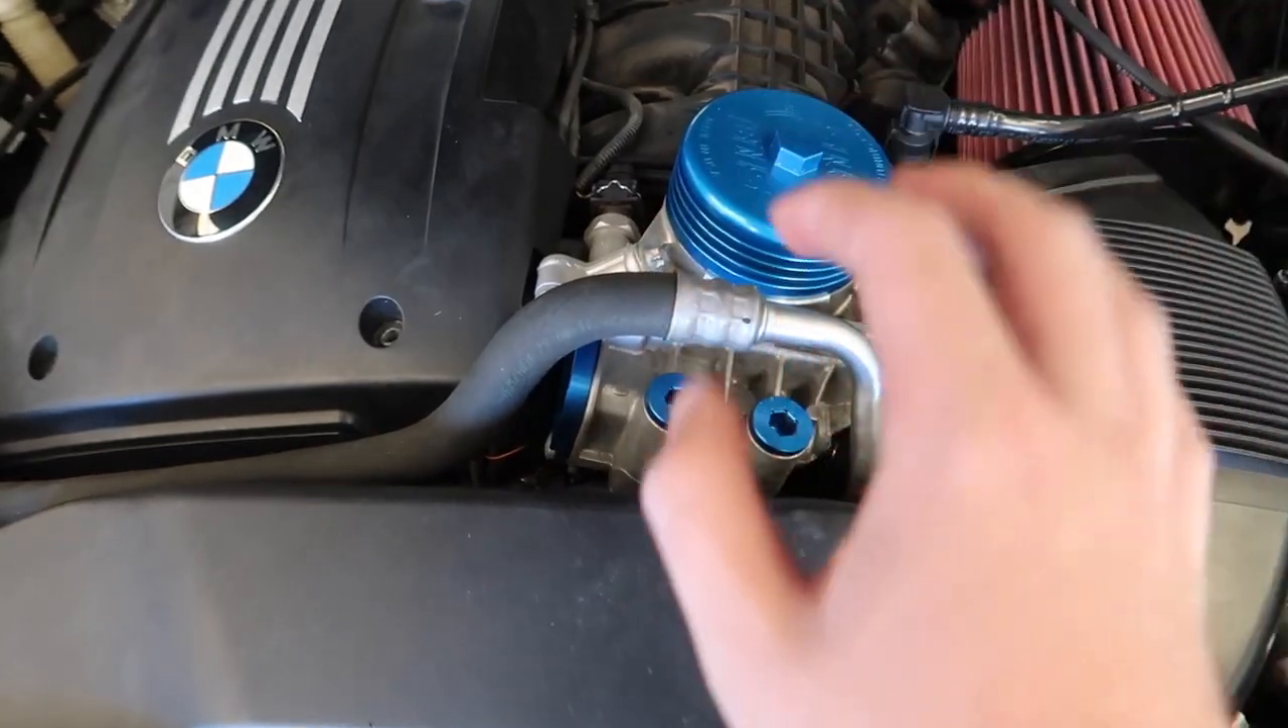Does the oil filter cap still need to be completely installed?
No.